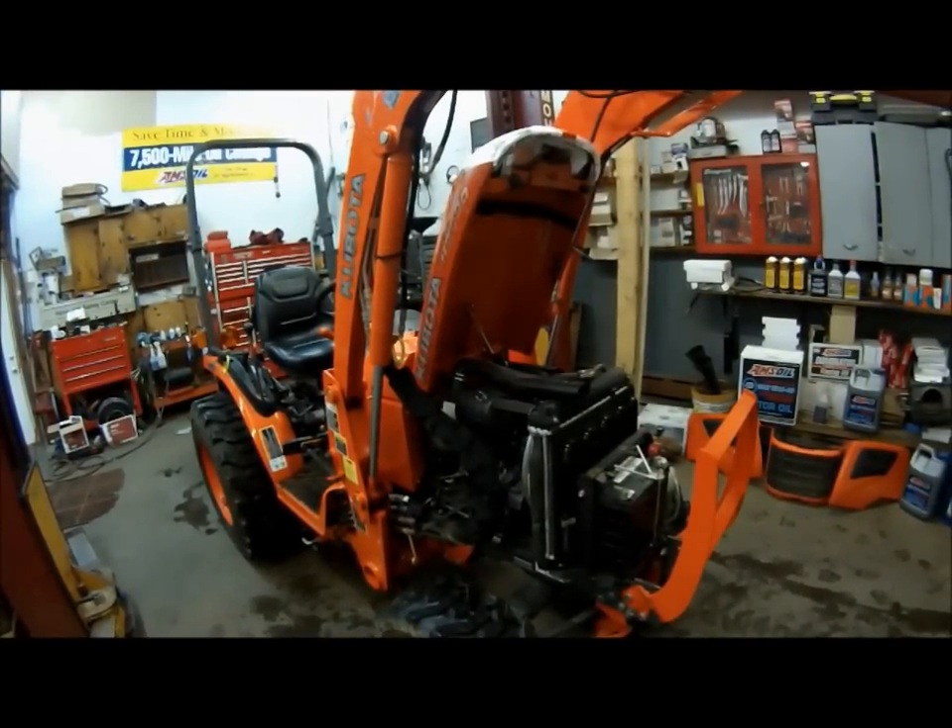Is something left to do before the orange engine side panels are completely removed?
No.